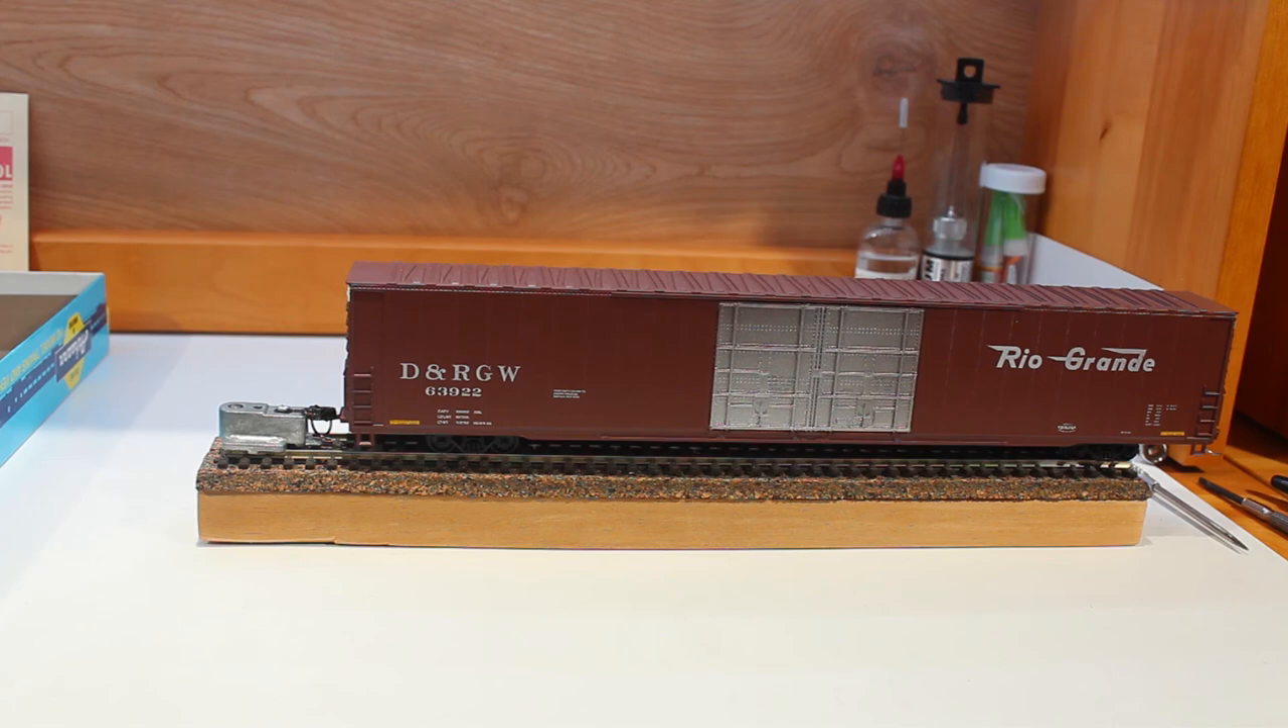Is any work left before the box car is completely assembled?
No.